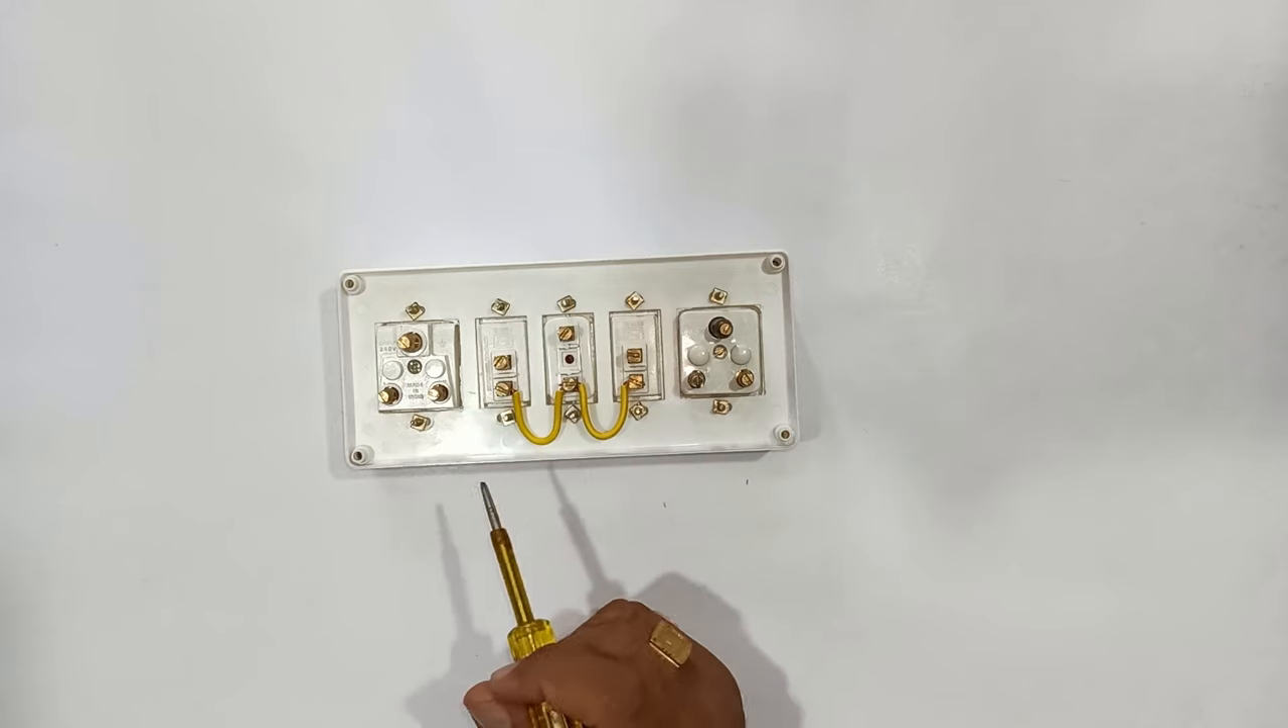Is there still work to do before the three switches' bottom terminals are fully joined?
No.